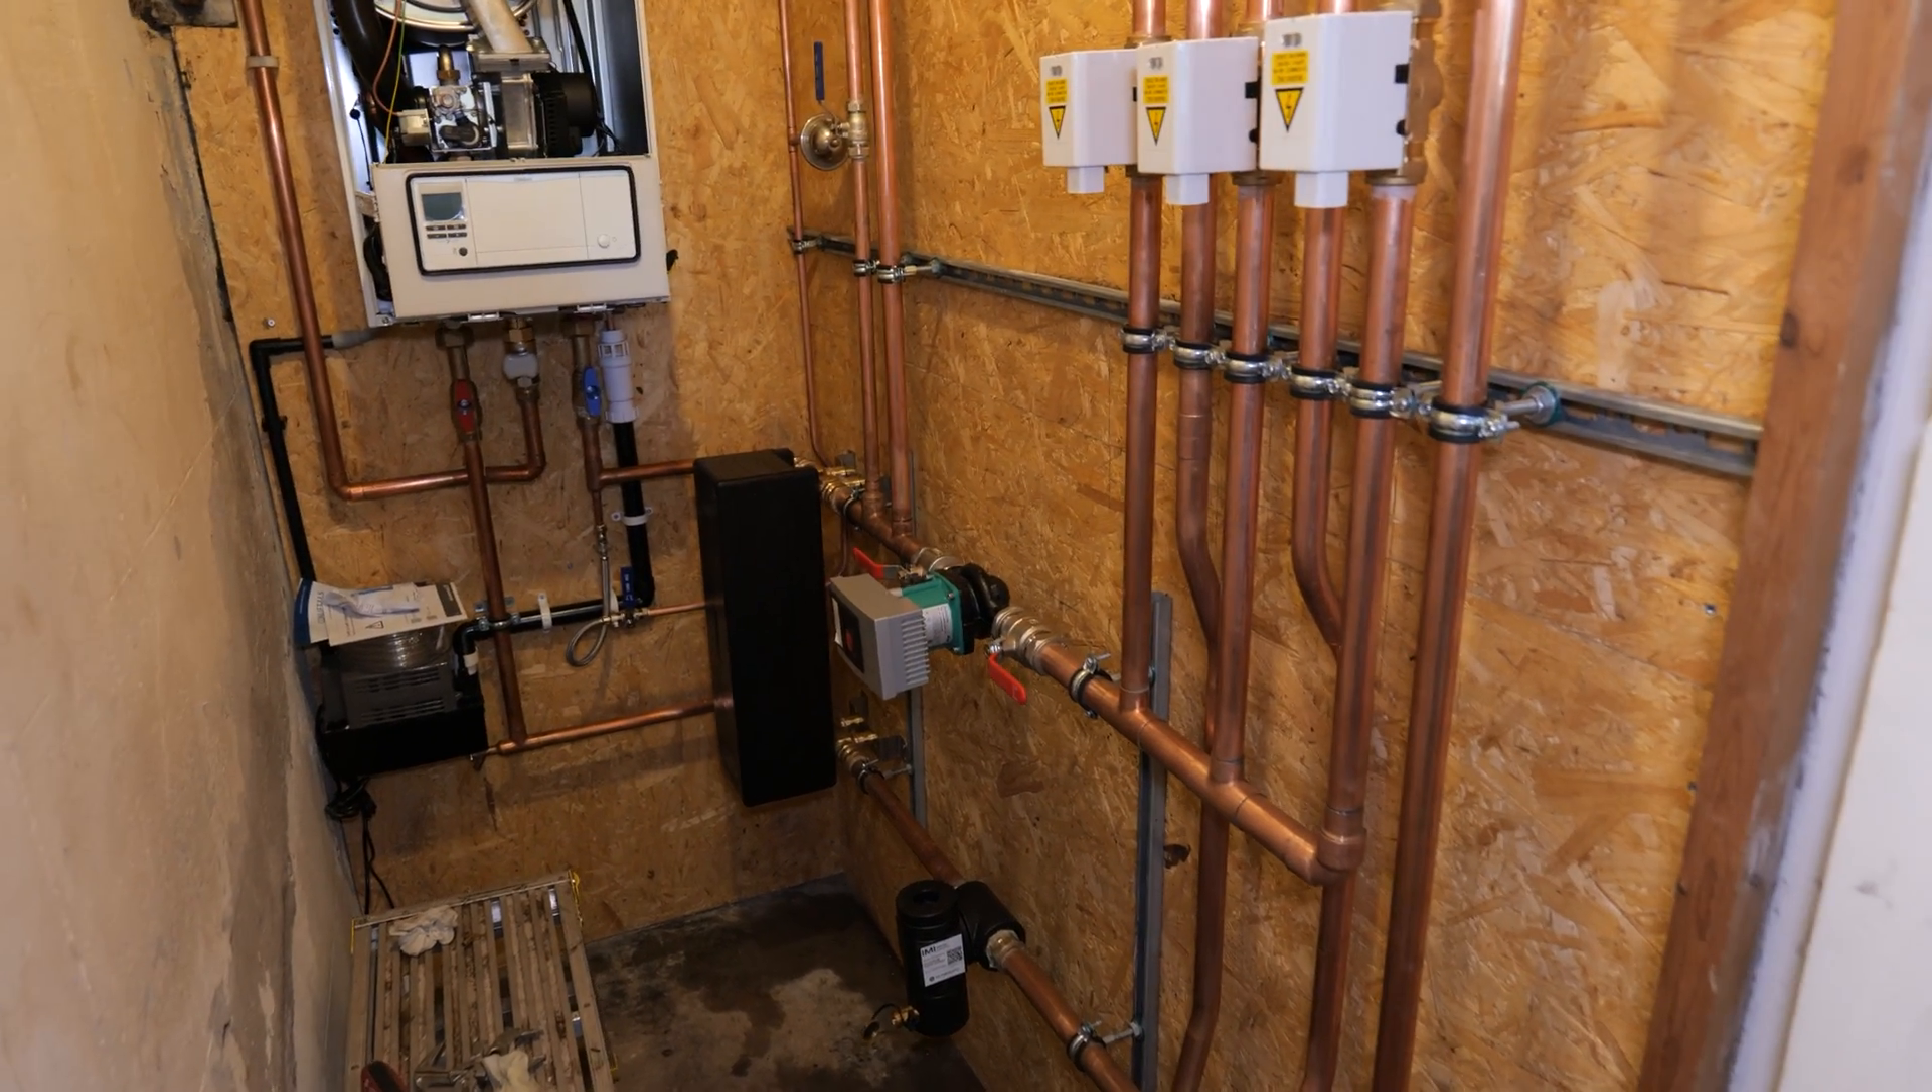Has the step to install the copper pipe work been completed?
Yes.